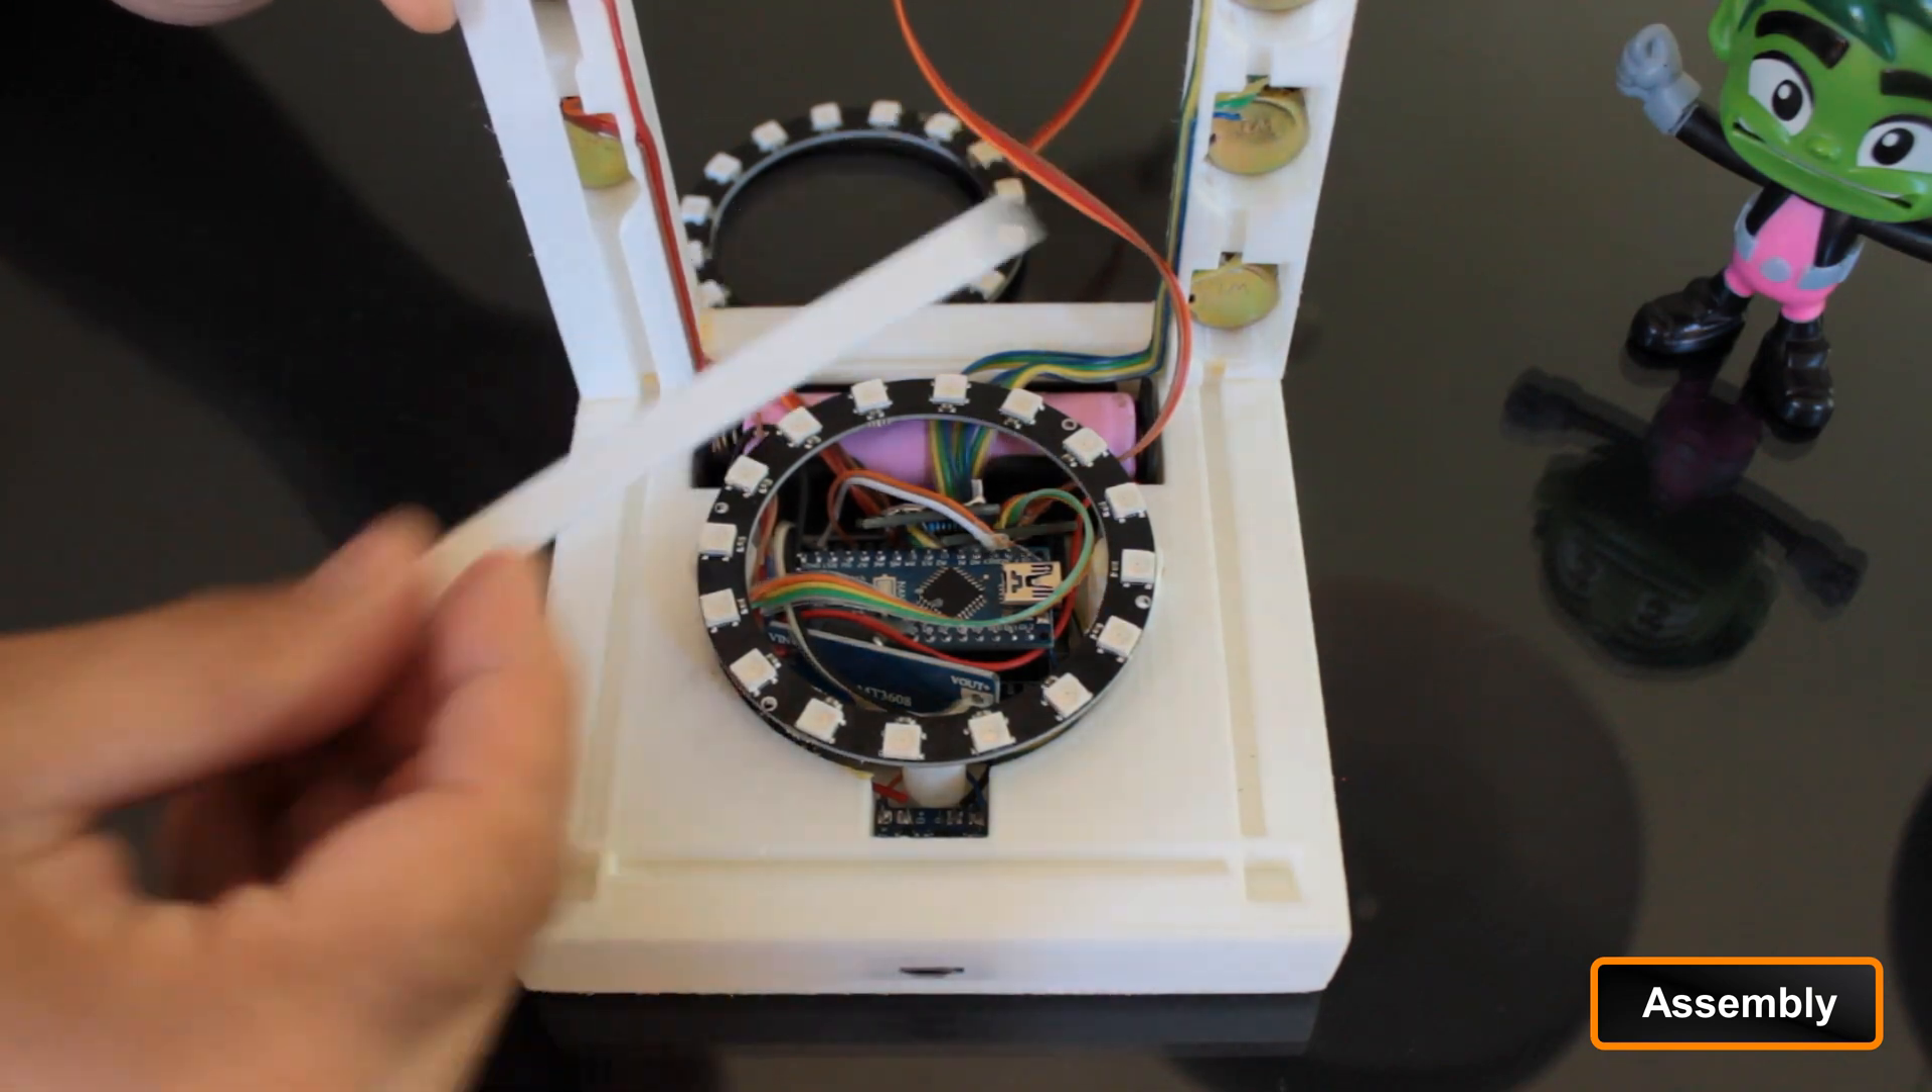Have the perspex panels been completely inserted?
No.